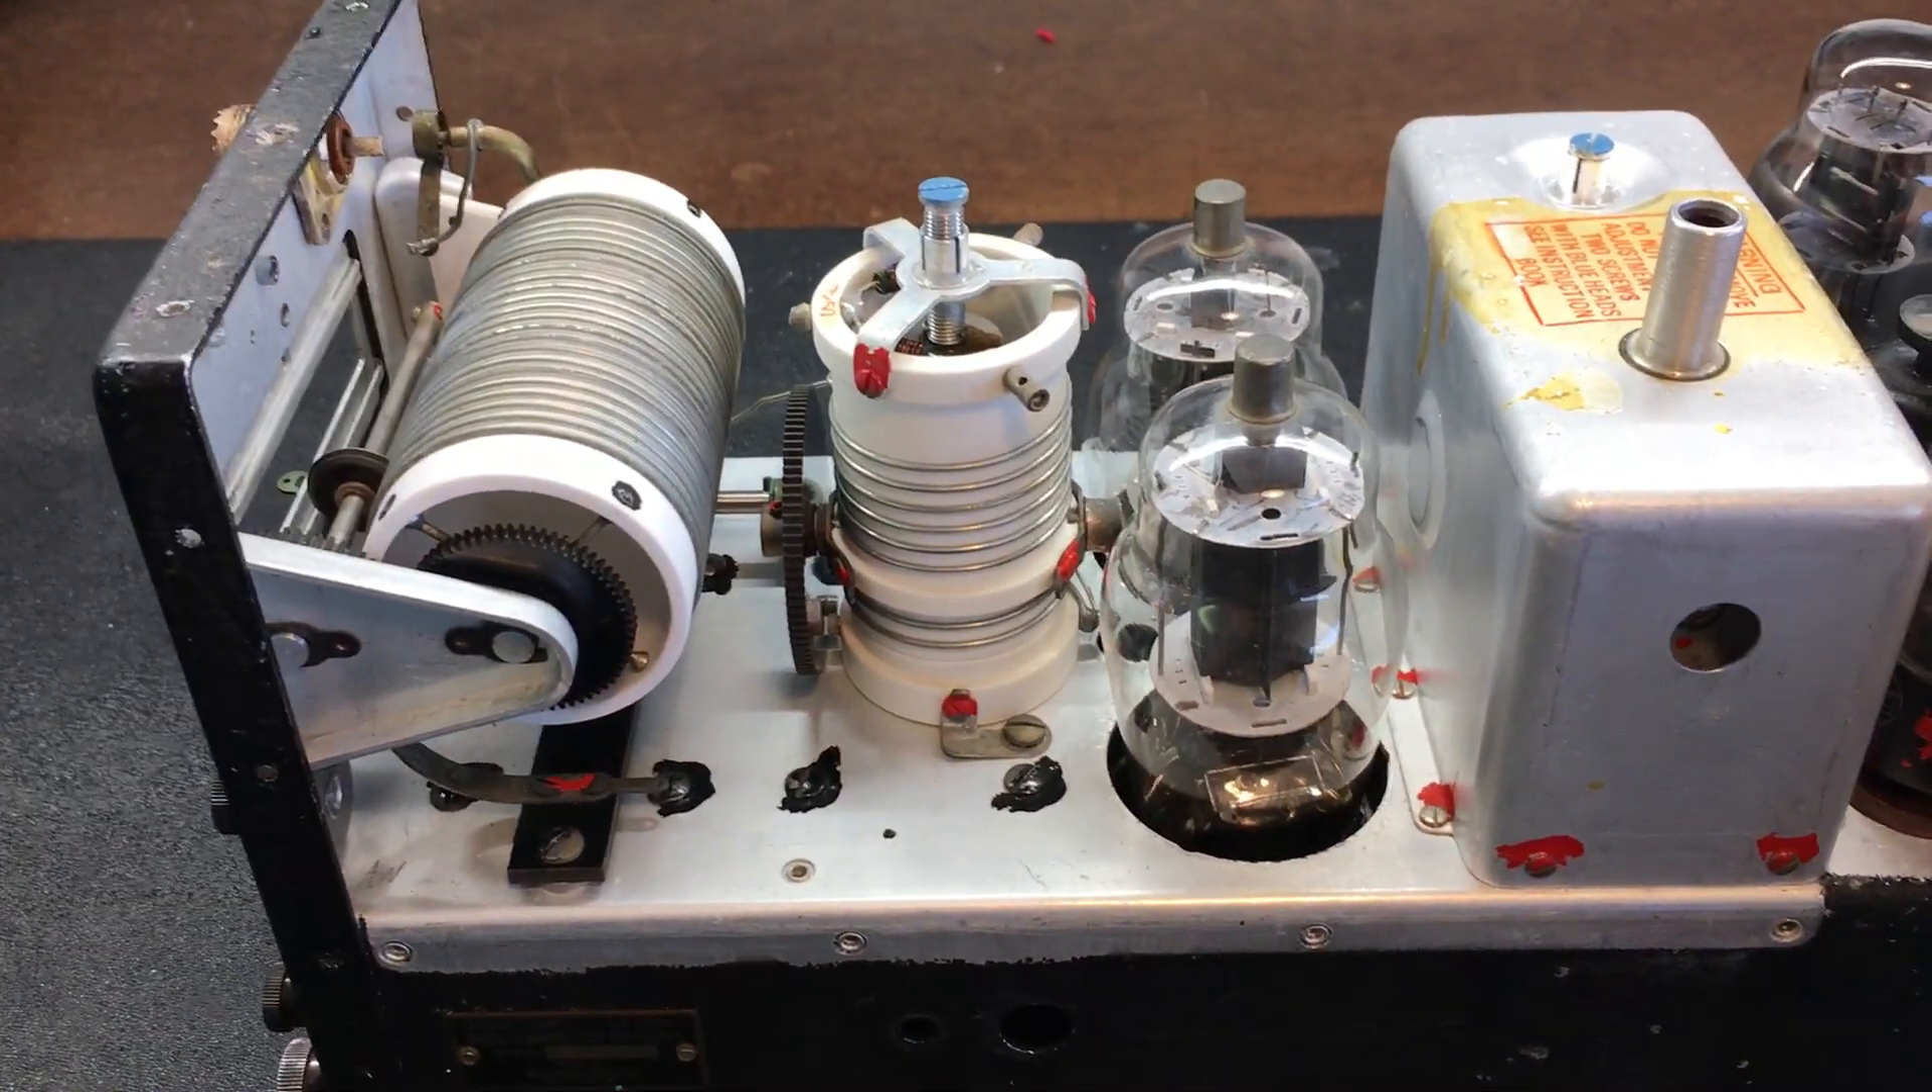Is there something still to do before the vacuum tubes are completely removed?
Yes.